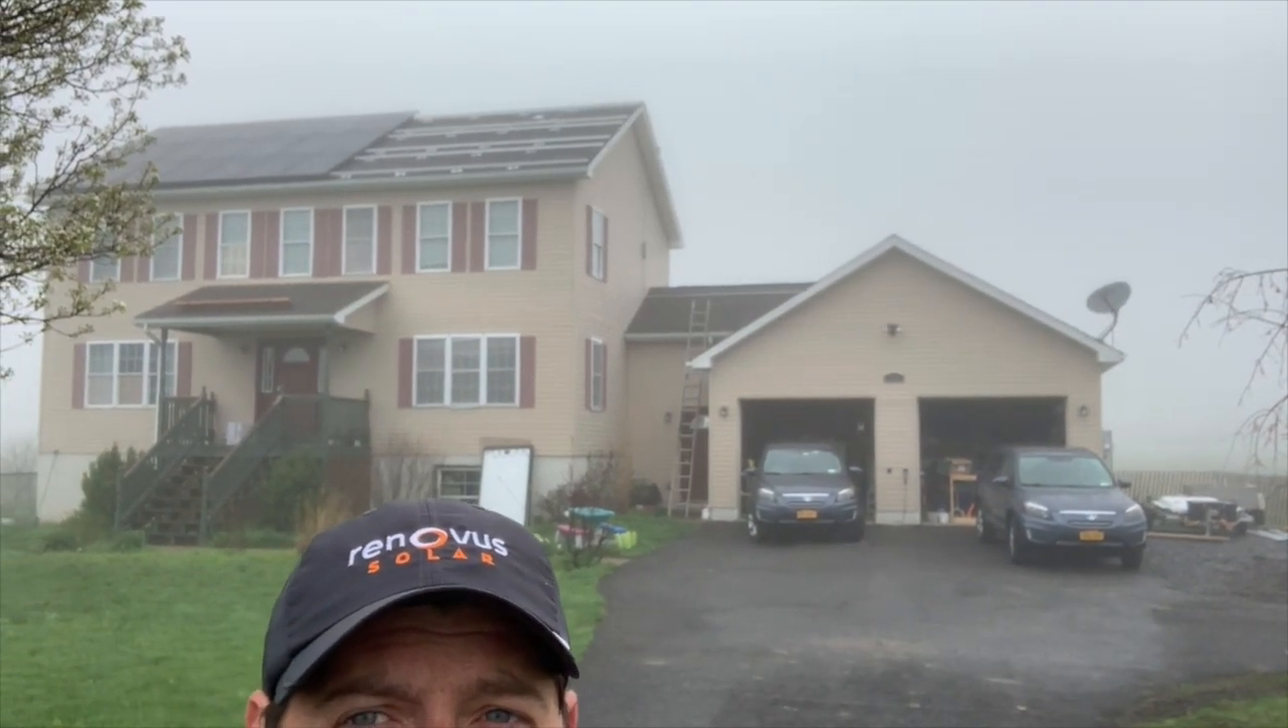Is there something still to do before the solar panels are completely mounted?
Yes.